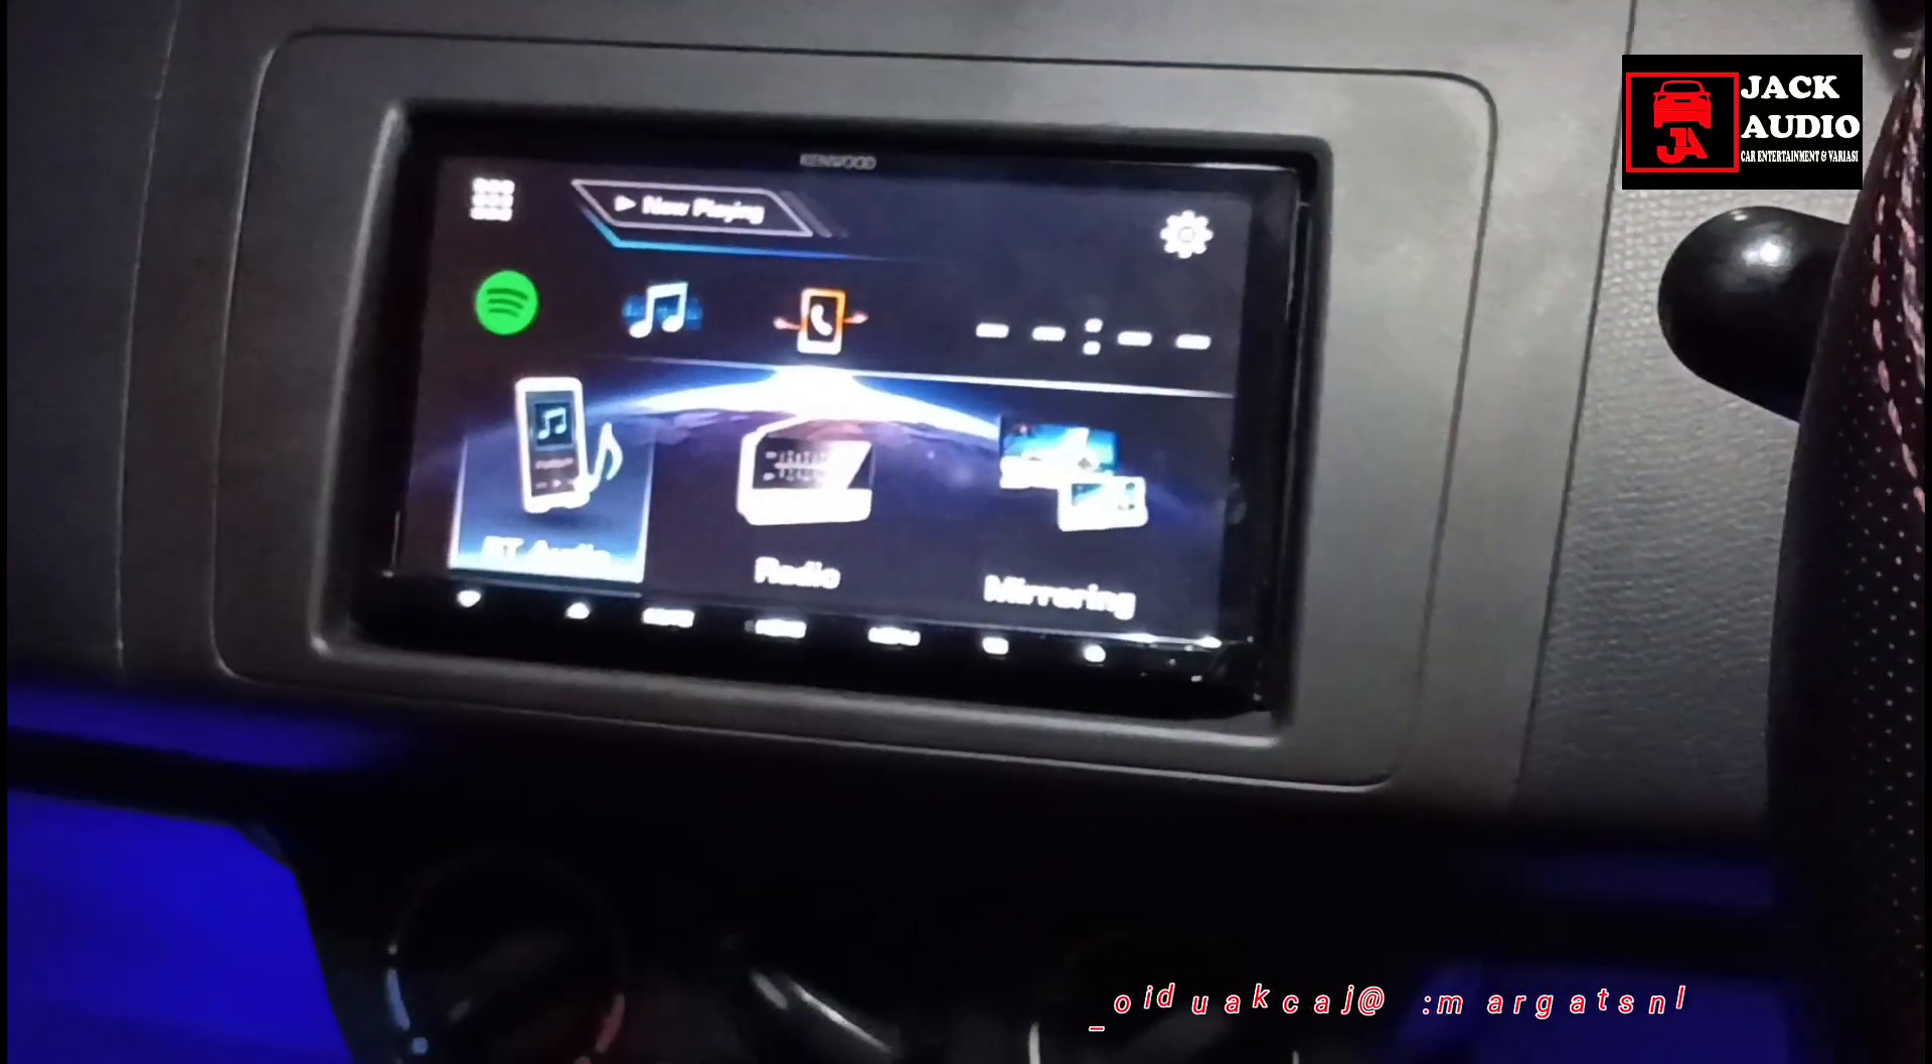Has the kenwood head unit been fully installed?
Yes.